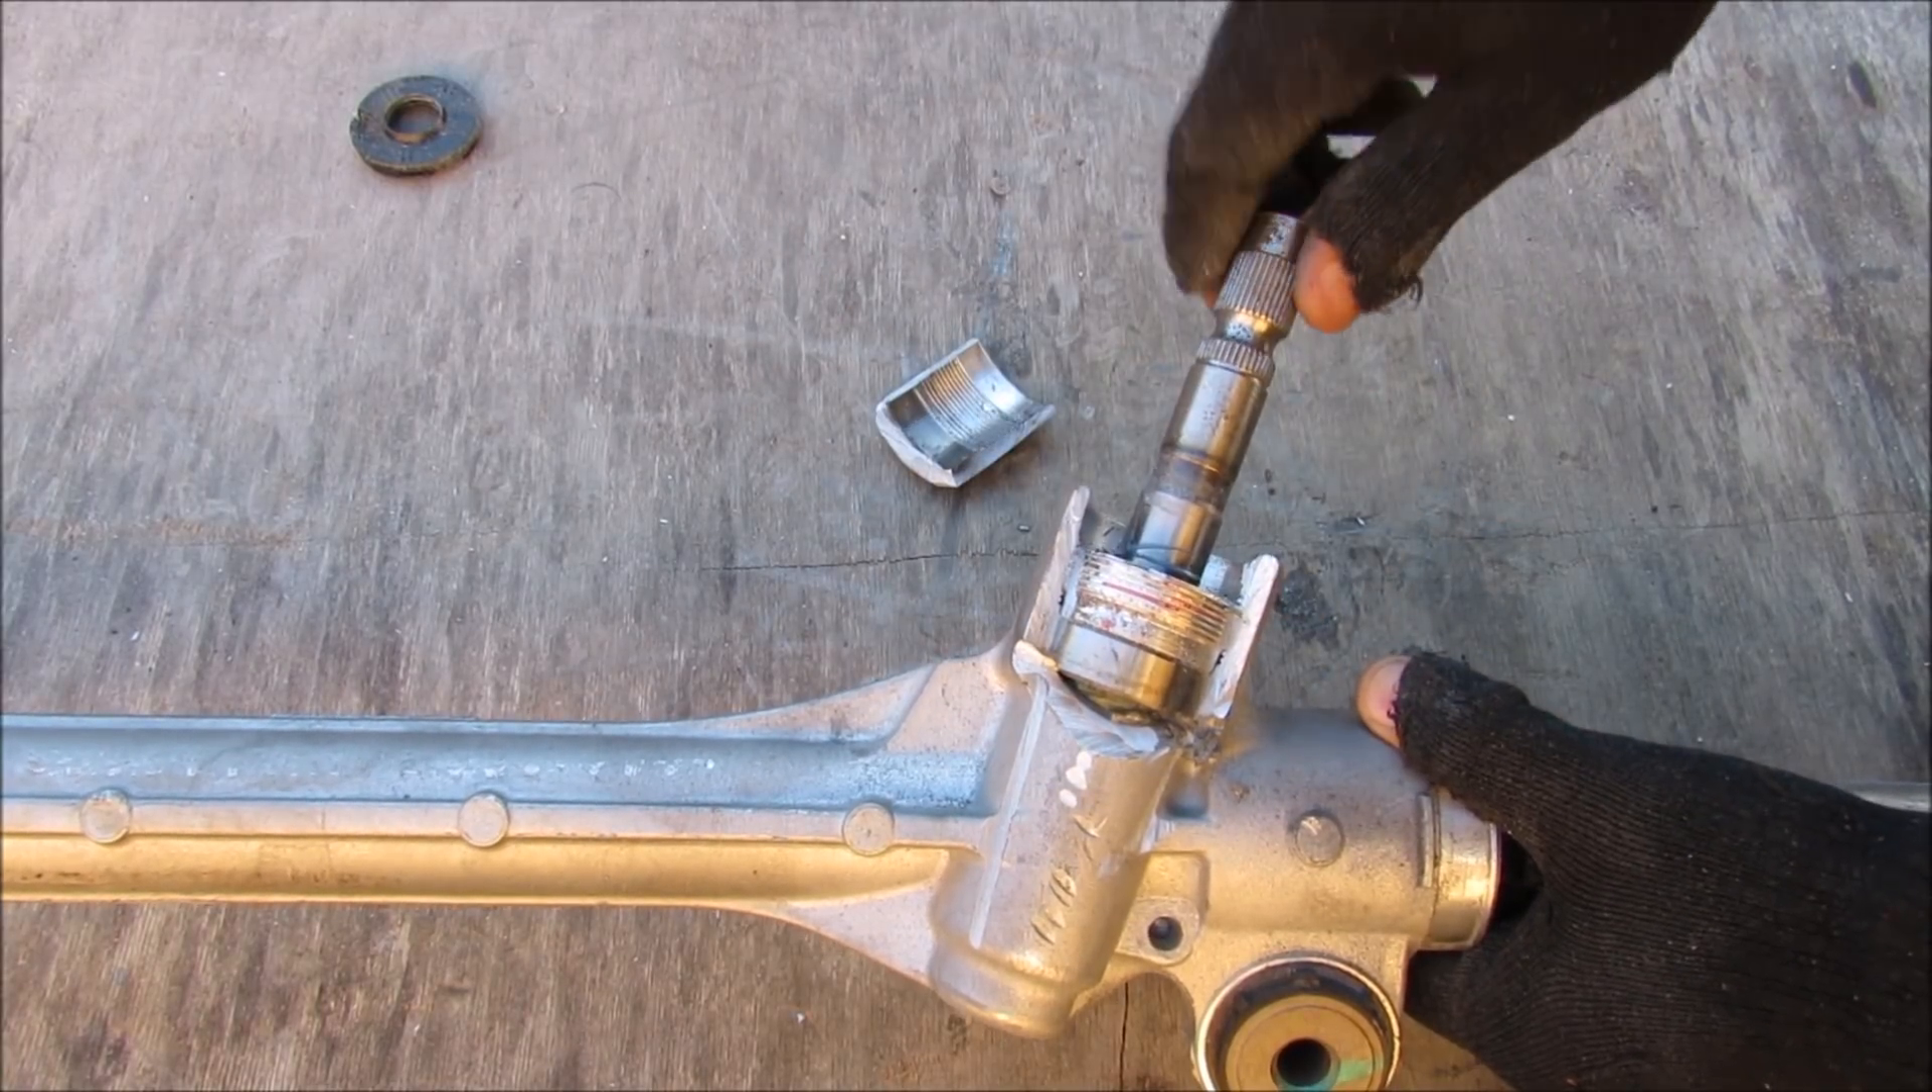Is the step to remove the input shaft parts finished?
No.